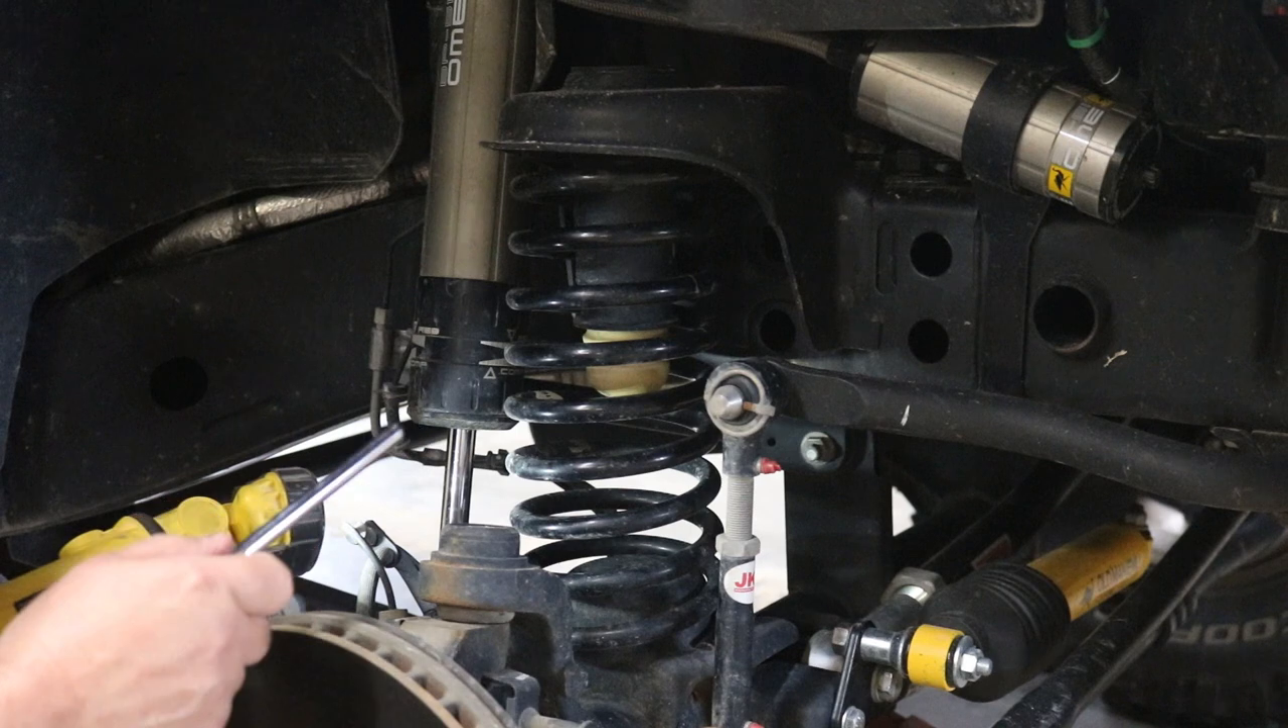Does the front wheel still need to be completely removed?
No.